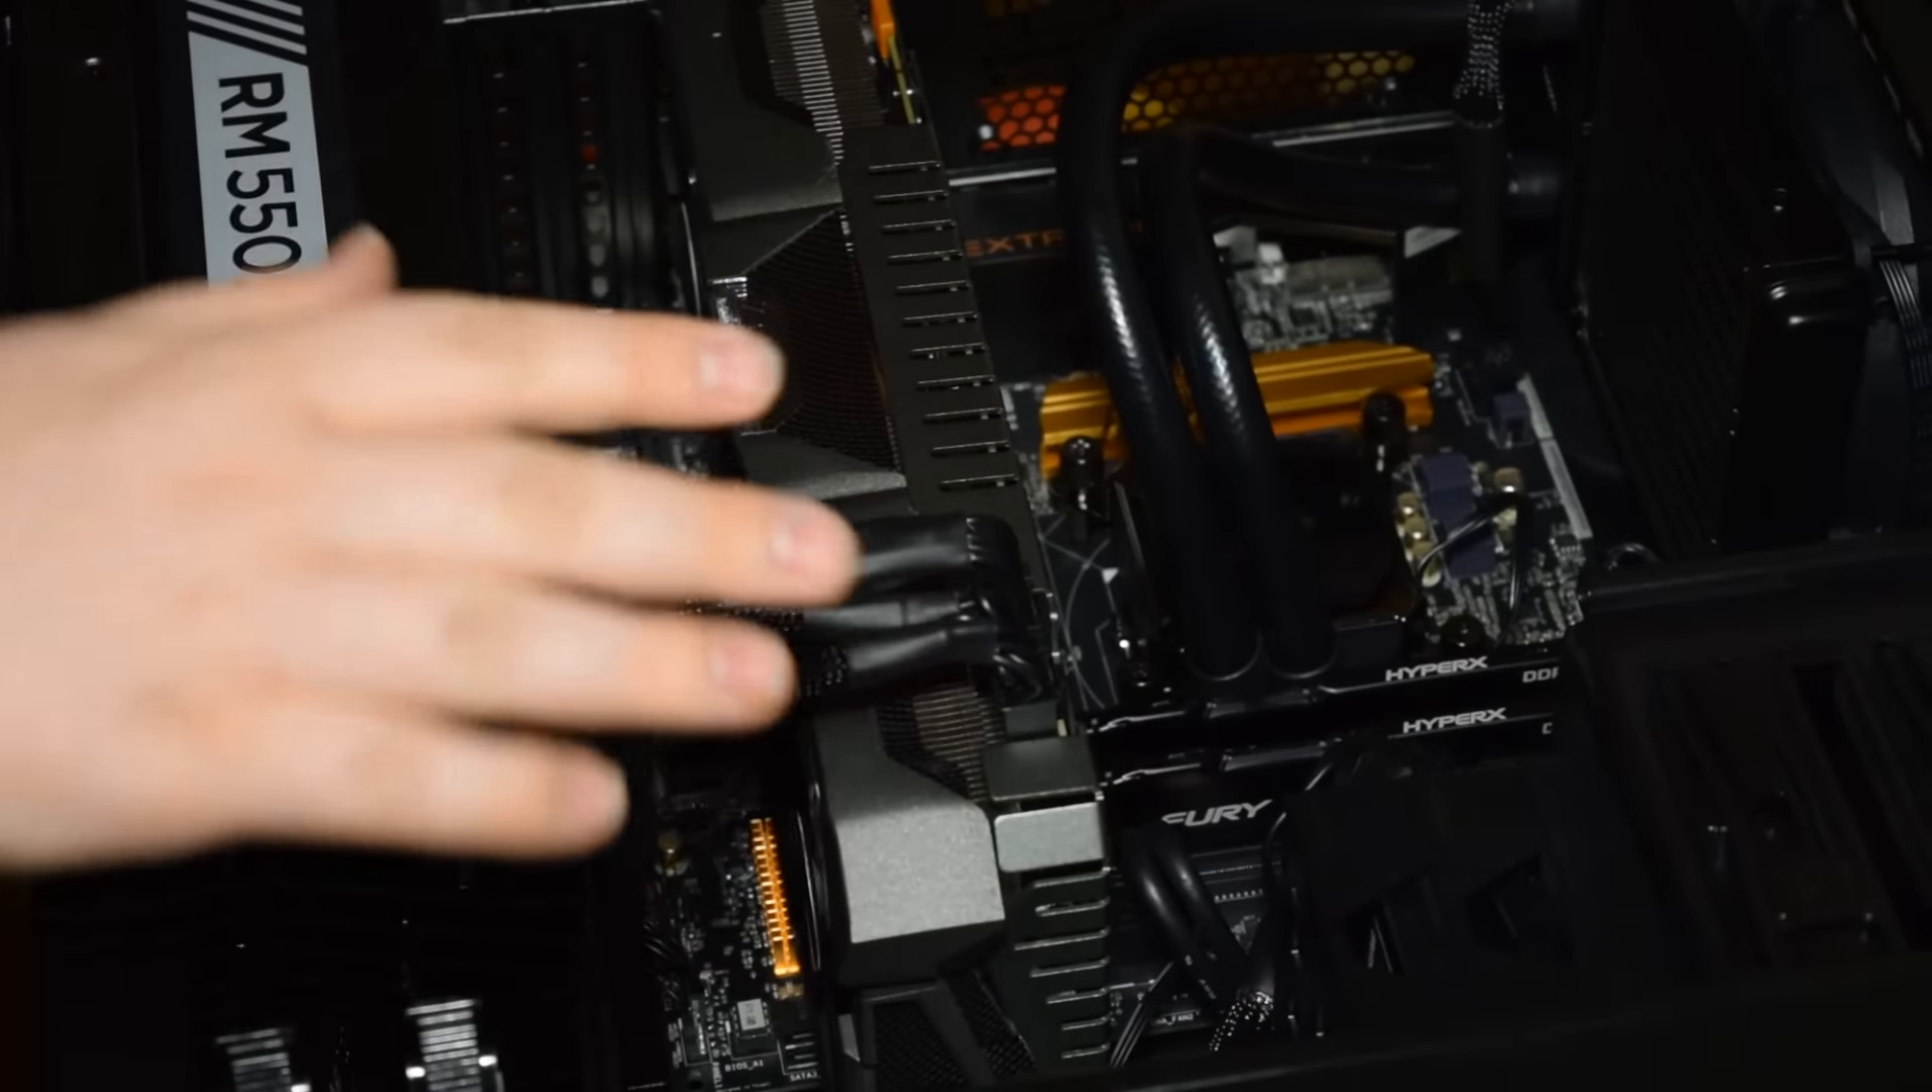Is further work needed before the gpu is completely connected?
No.